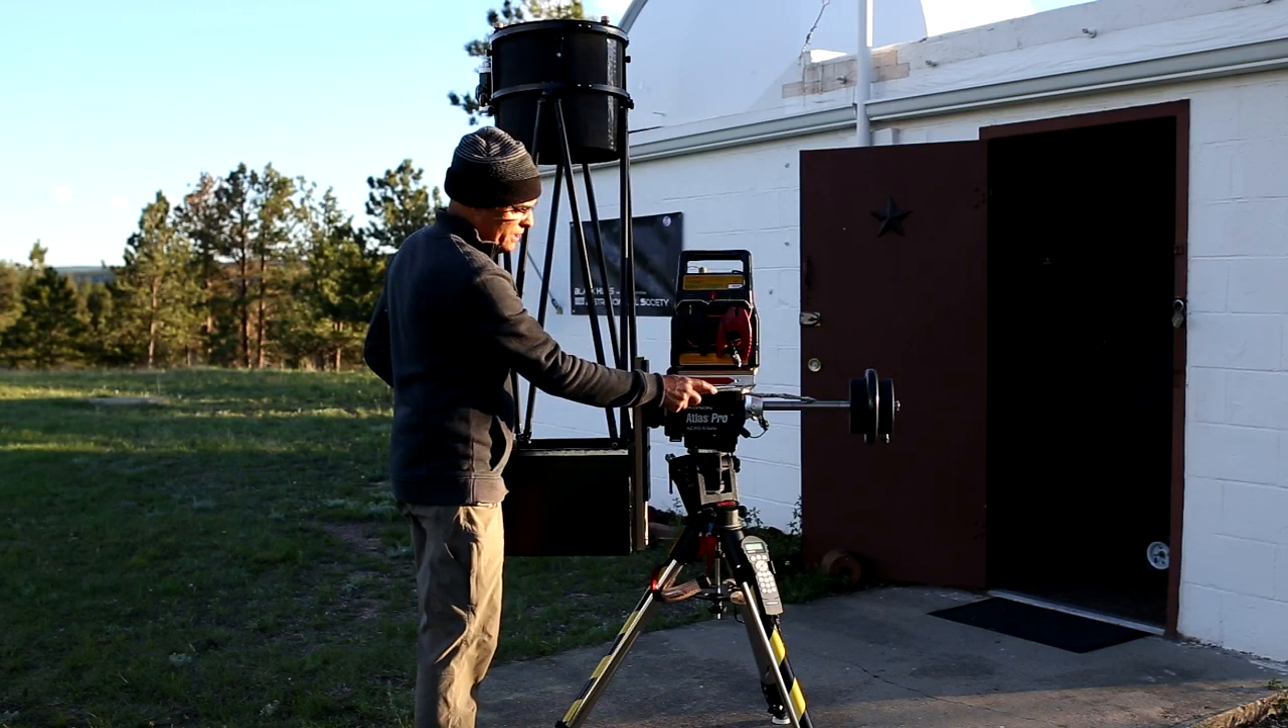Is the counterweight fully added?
Yes.